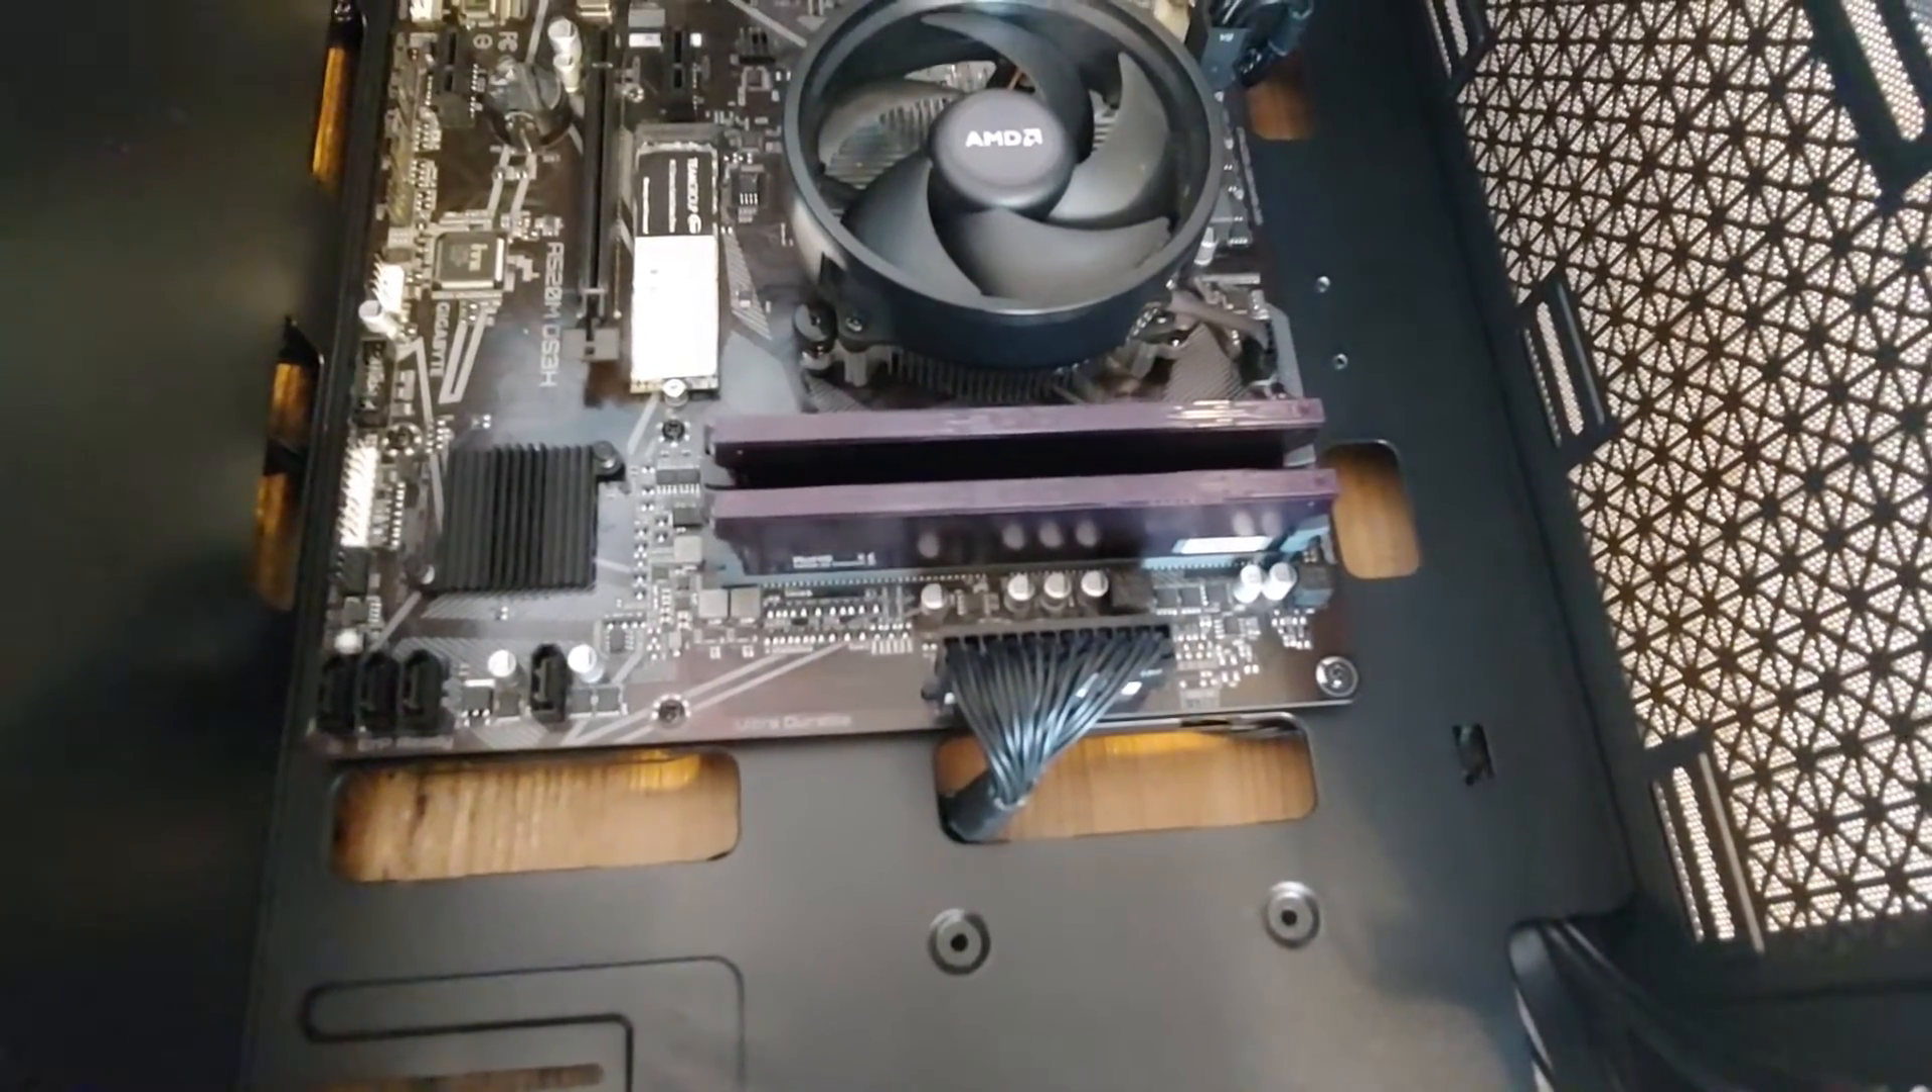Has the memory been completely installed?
Yes.